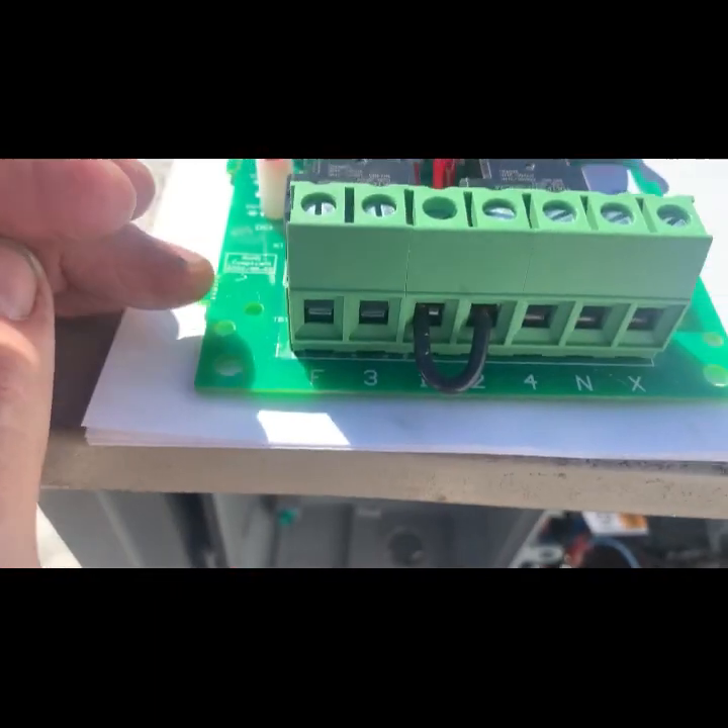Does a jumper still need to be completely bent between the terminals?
No.